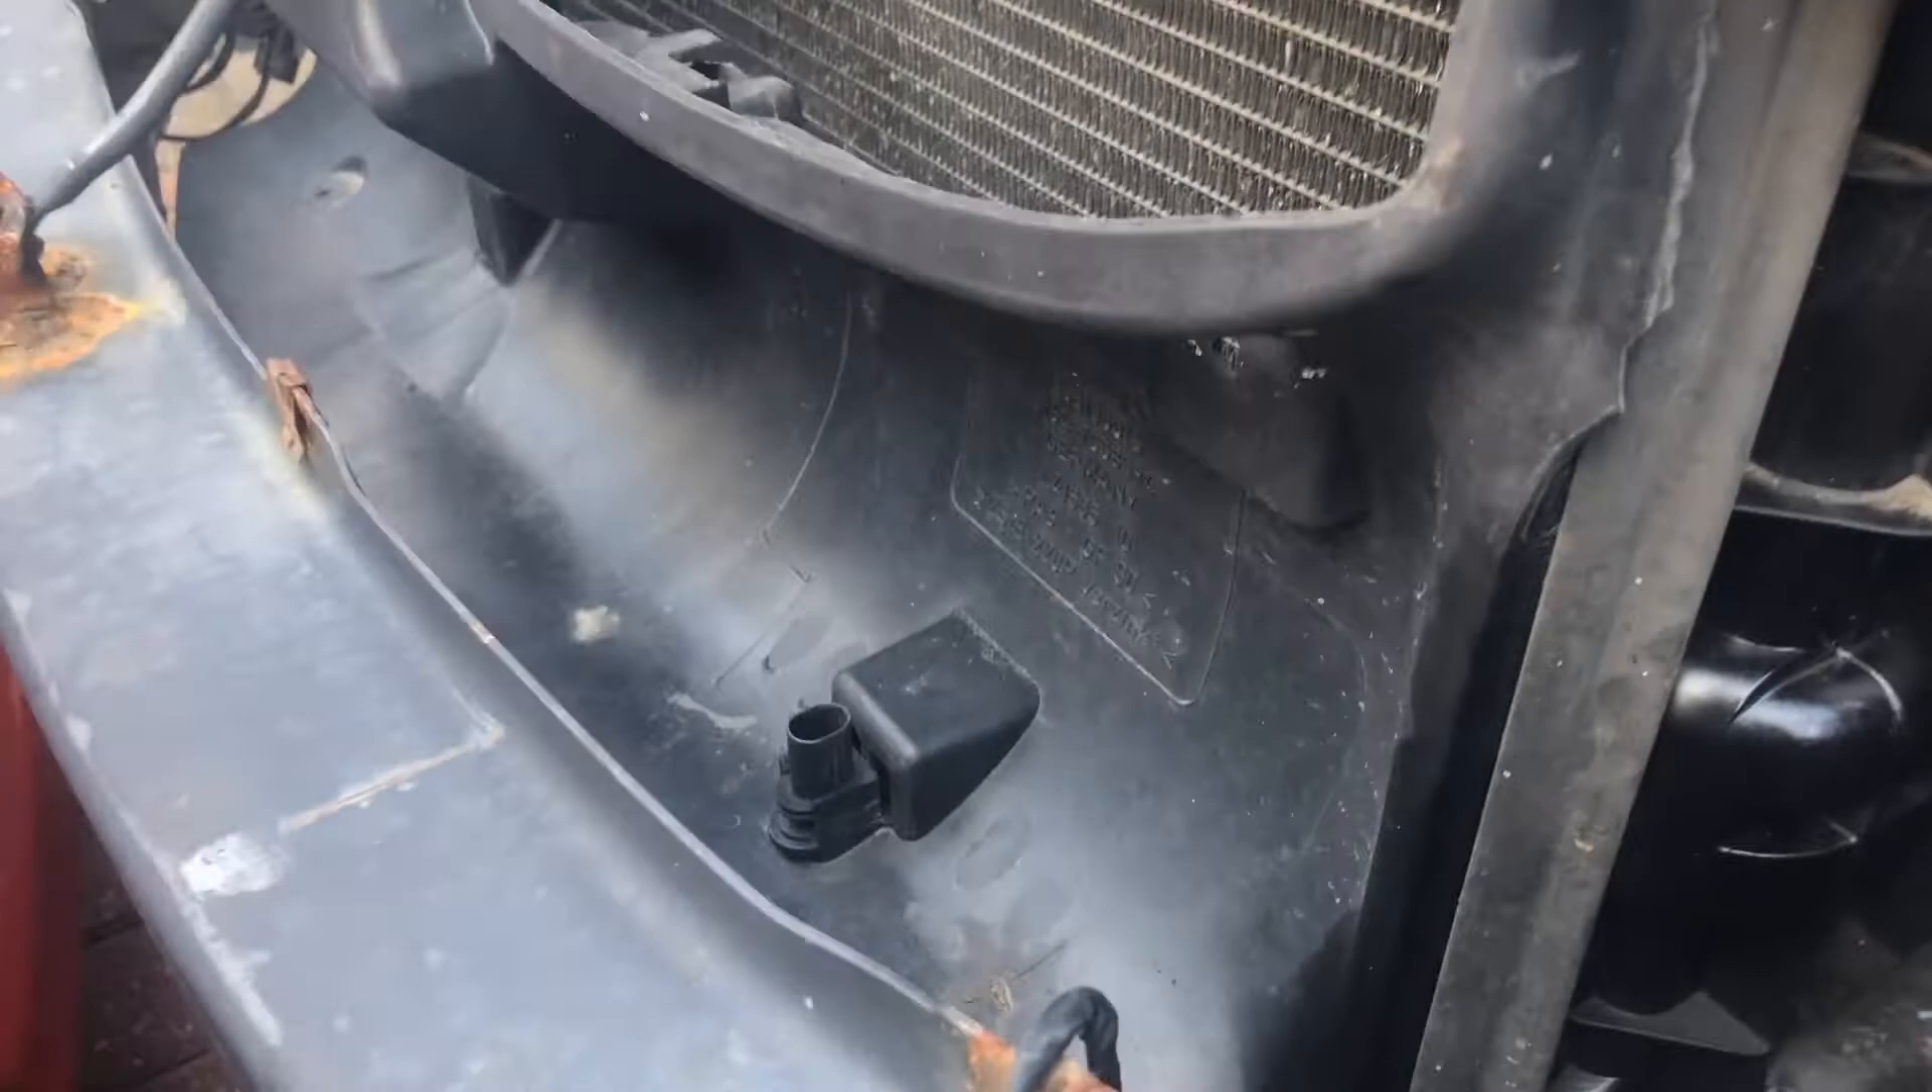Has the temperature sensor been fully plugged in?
No.